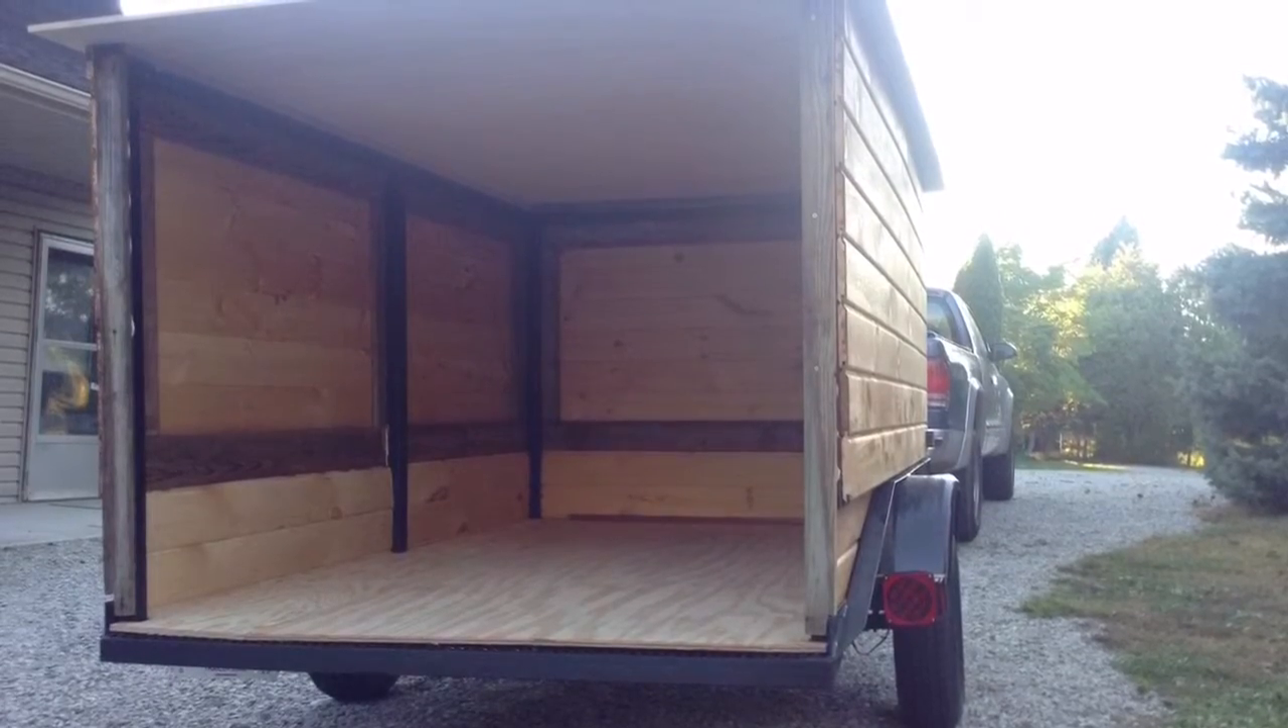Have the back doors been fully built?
No.